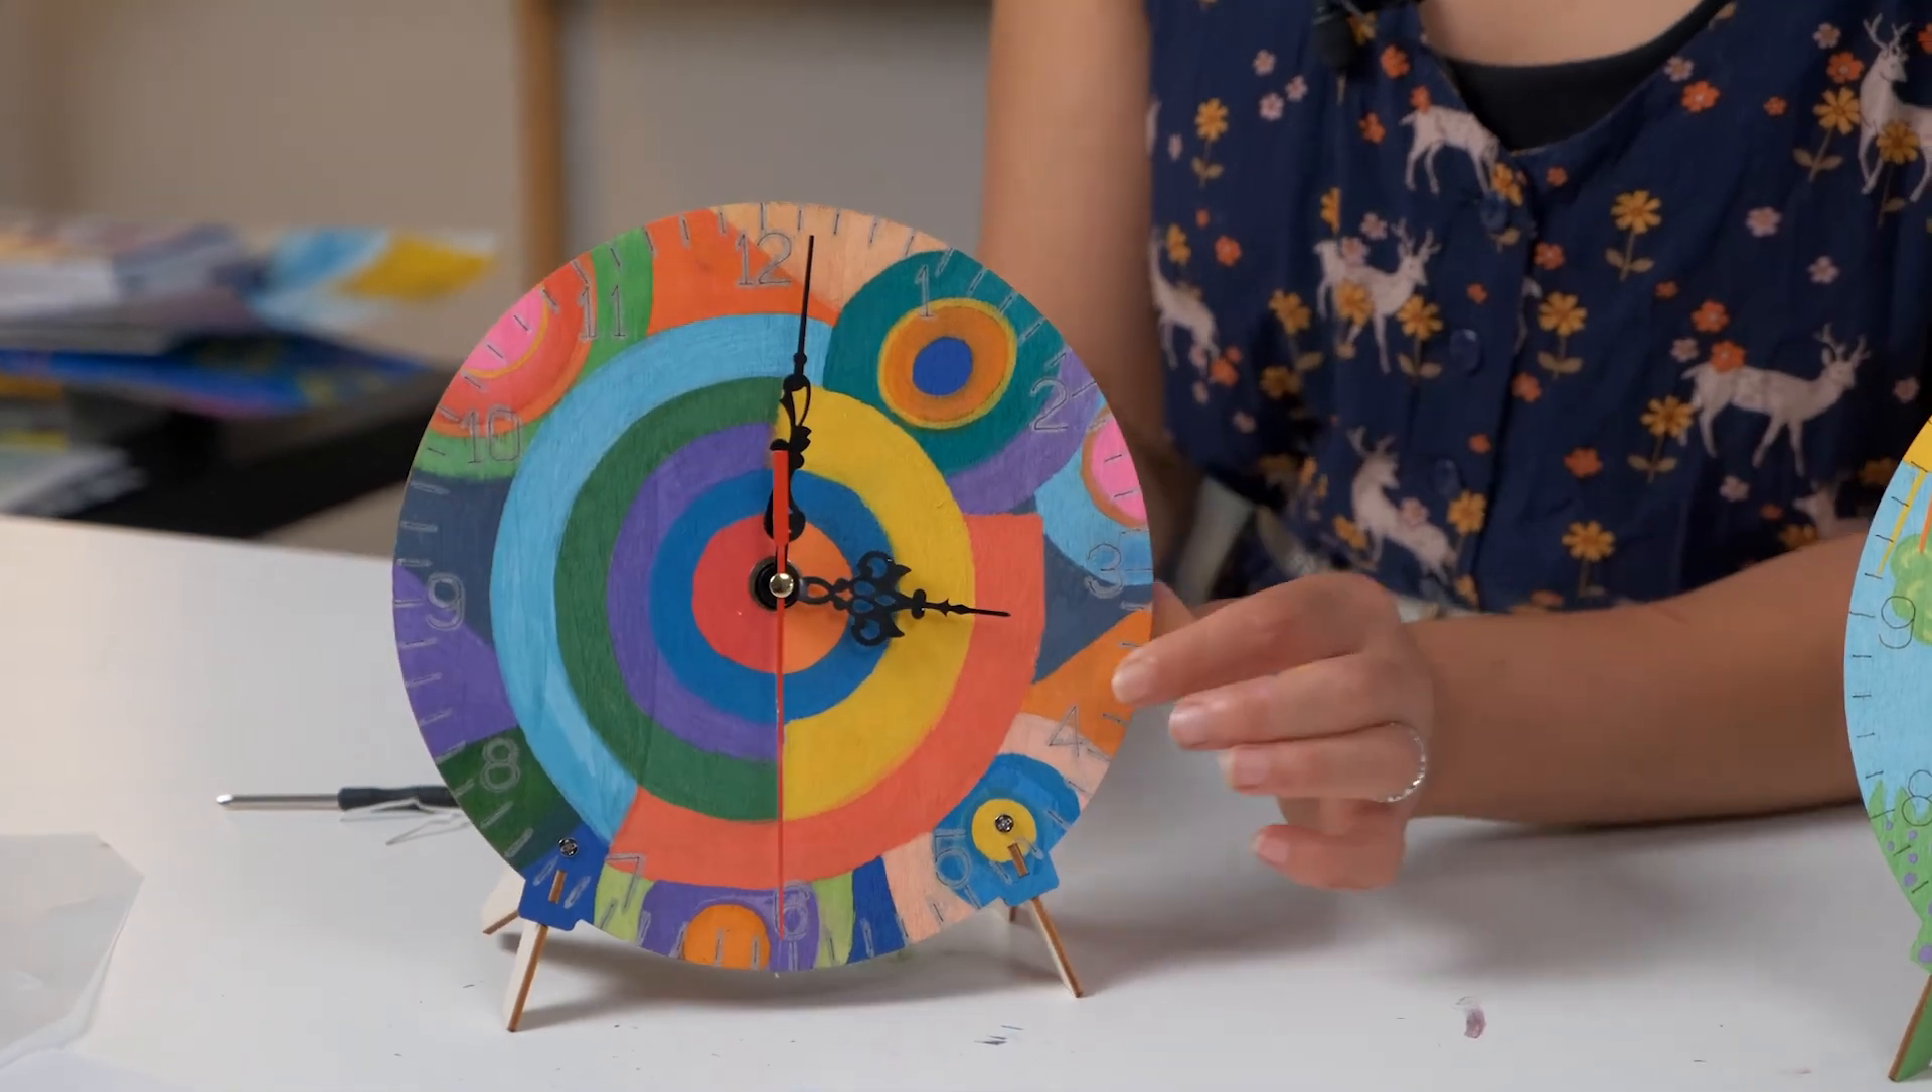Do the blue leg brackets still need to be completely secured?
No.